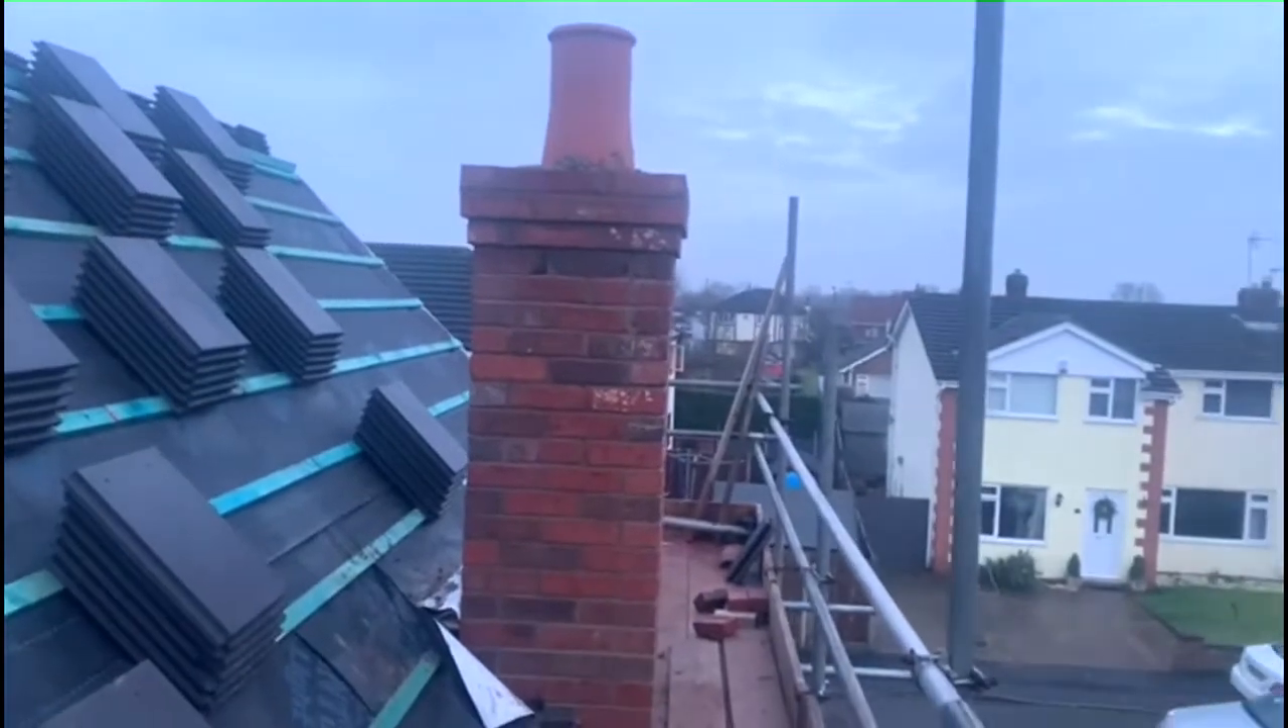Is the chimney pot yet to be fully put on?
No.